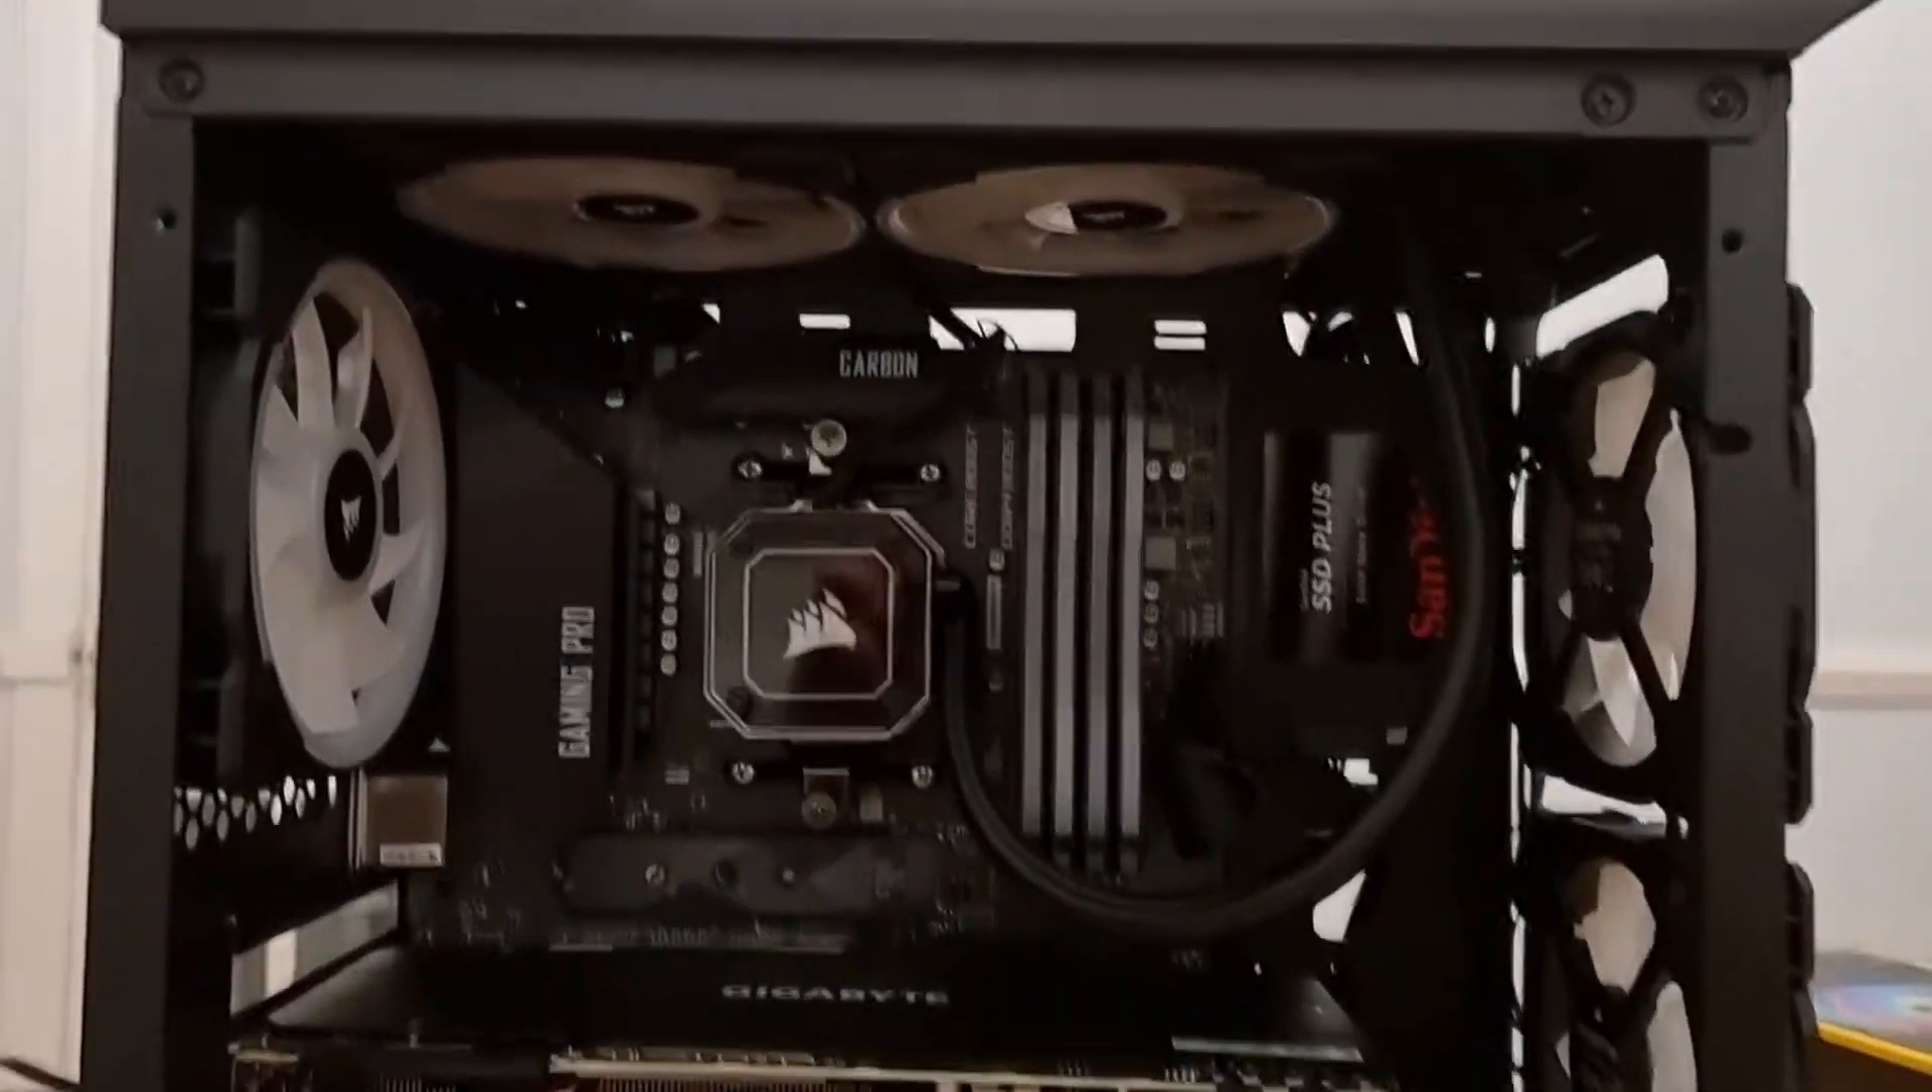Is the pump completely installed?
Yes.